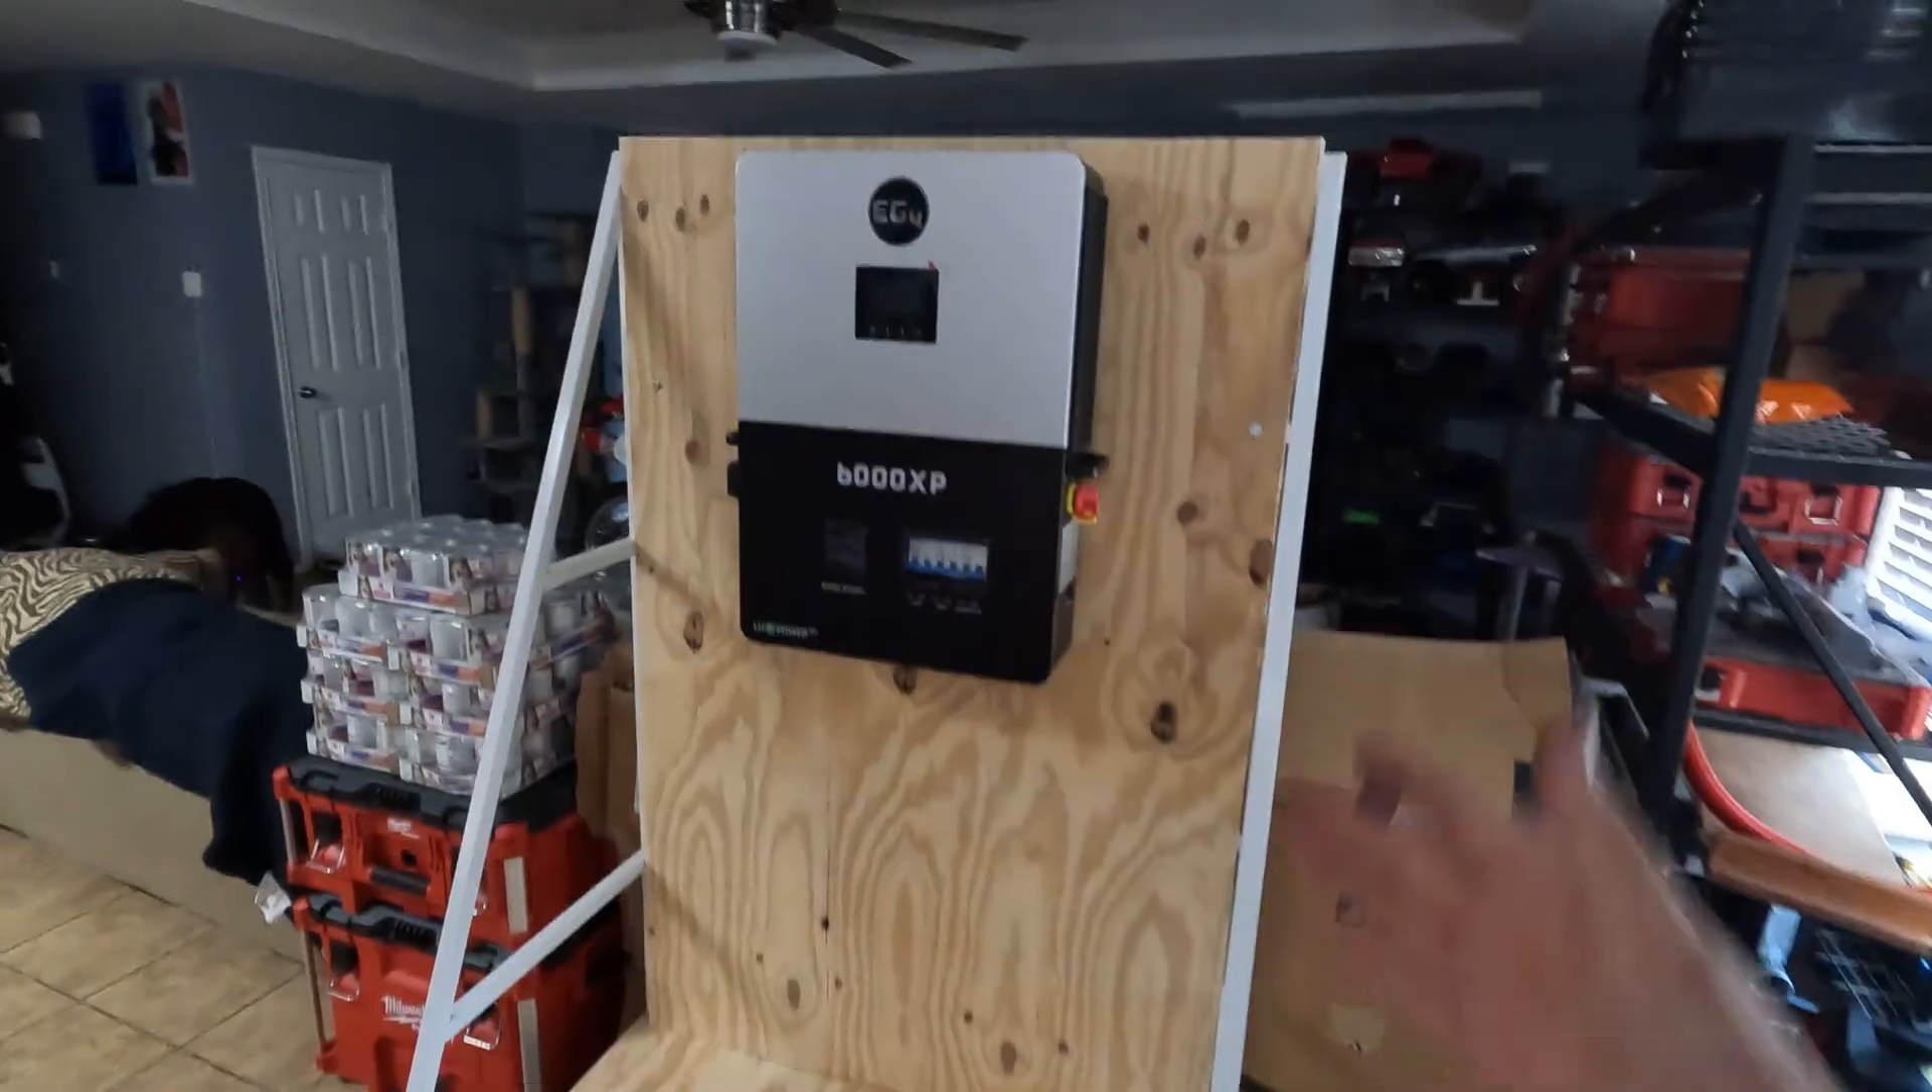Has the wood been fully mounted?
Yes.